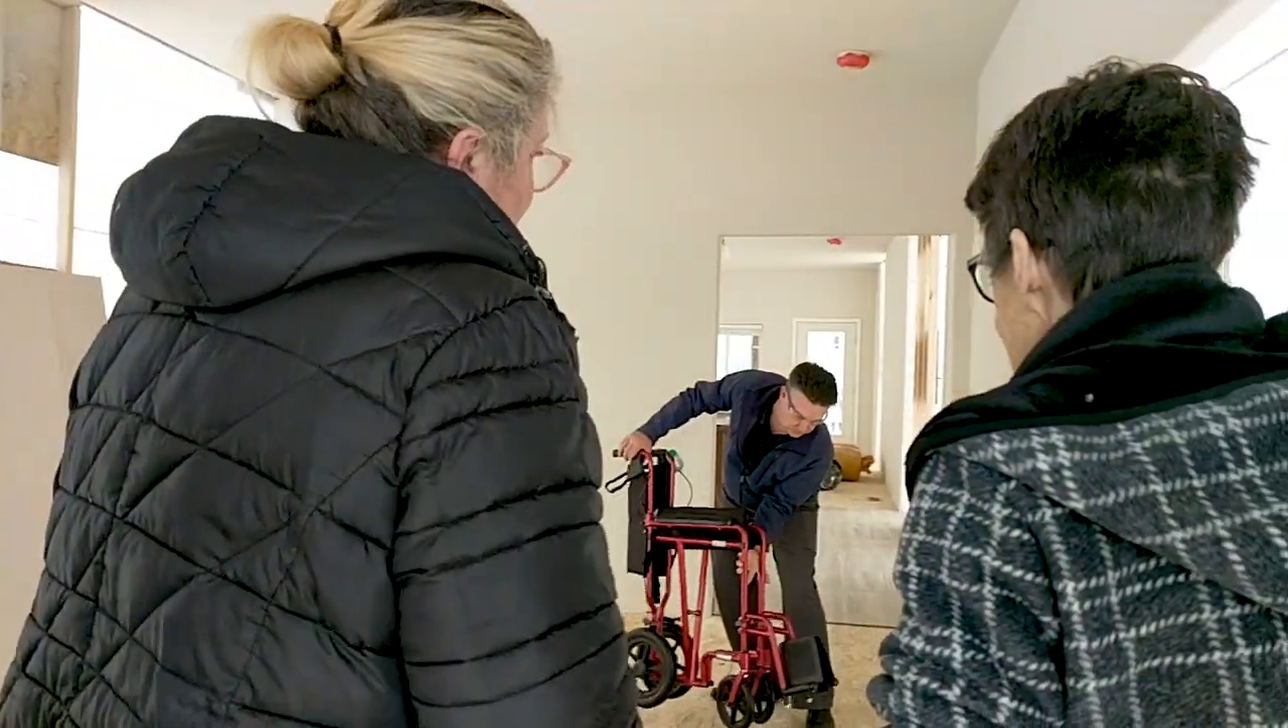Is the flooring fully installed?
No.